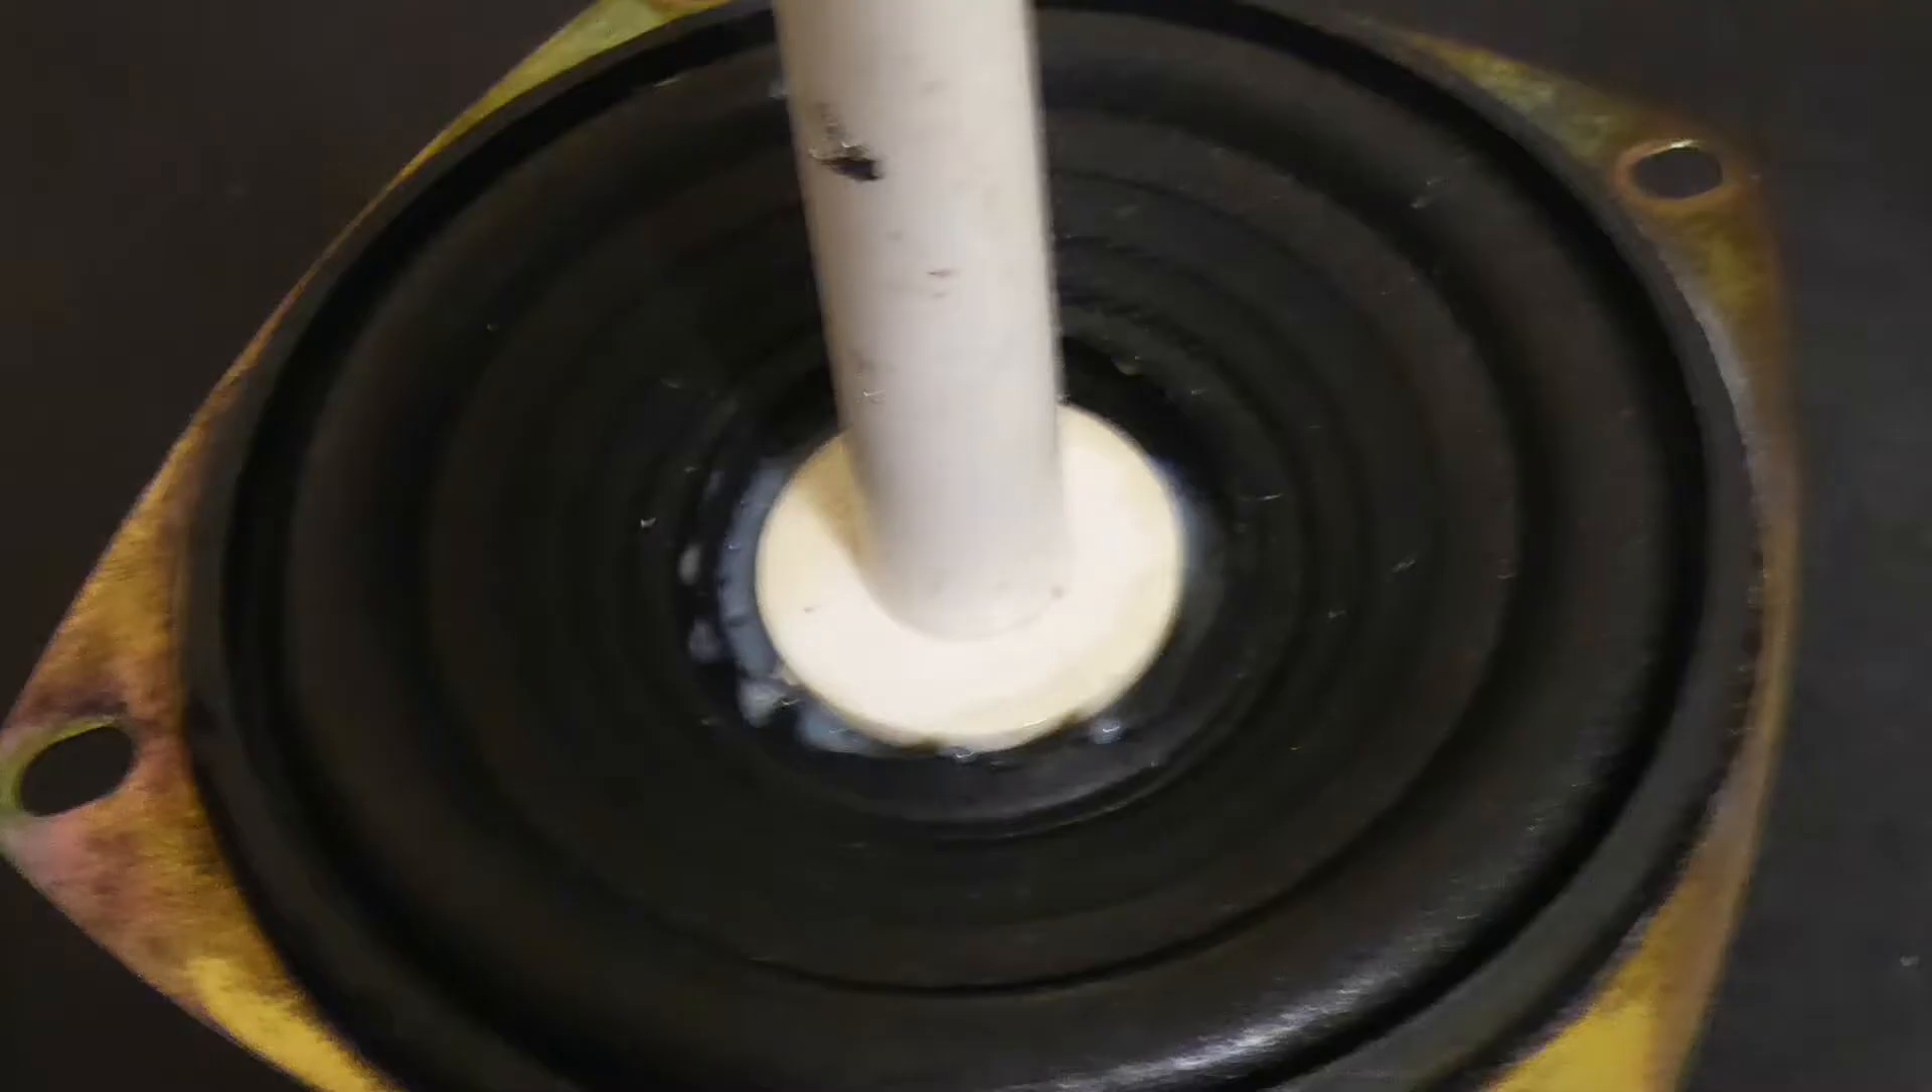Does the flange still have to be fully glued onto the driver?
No.